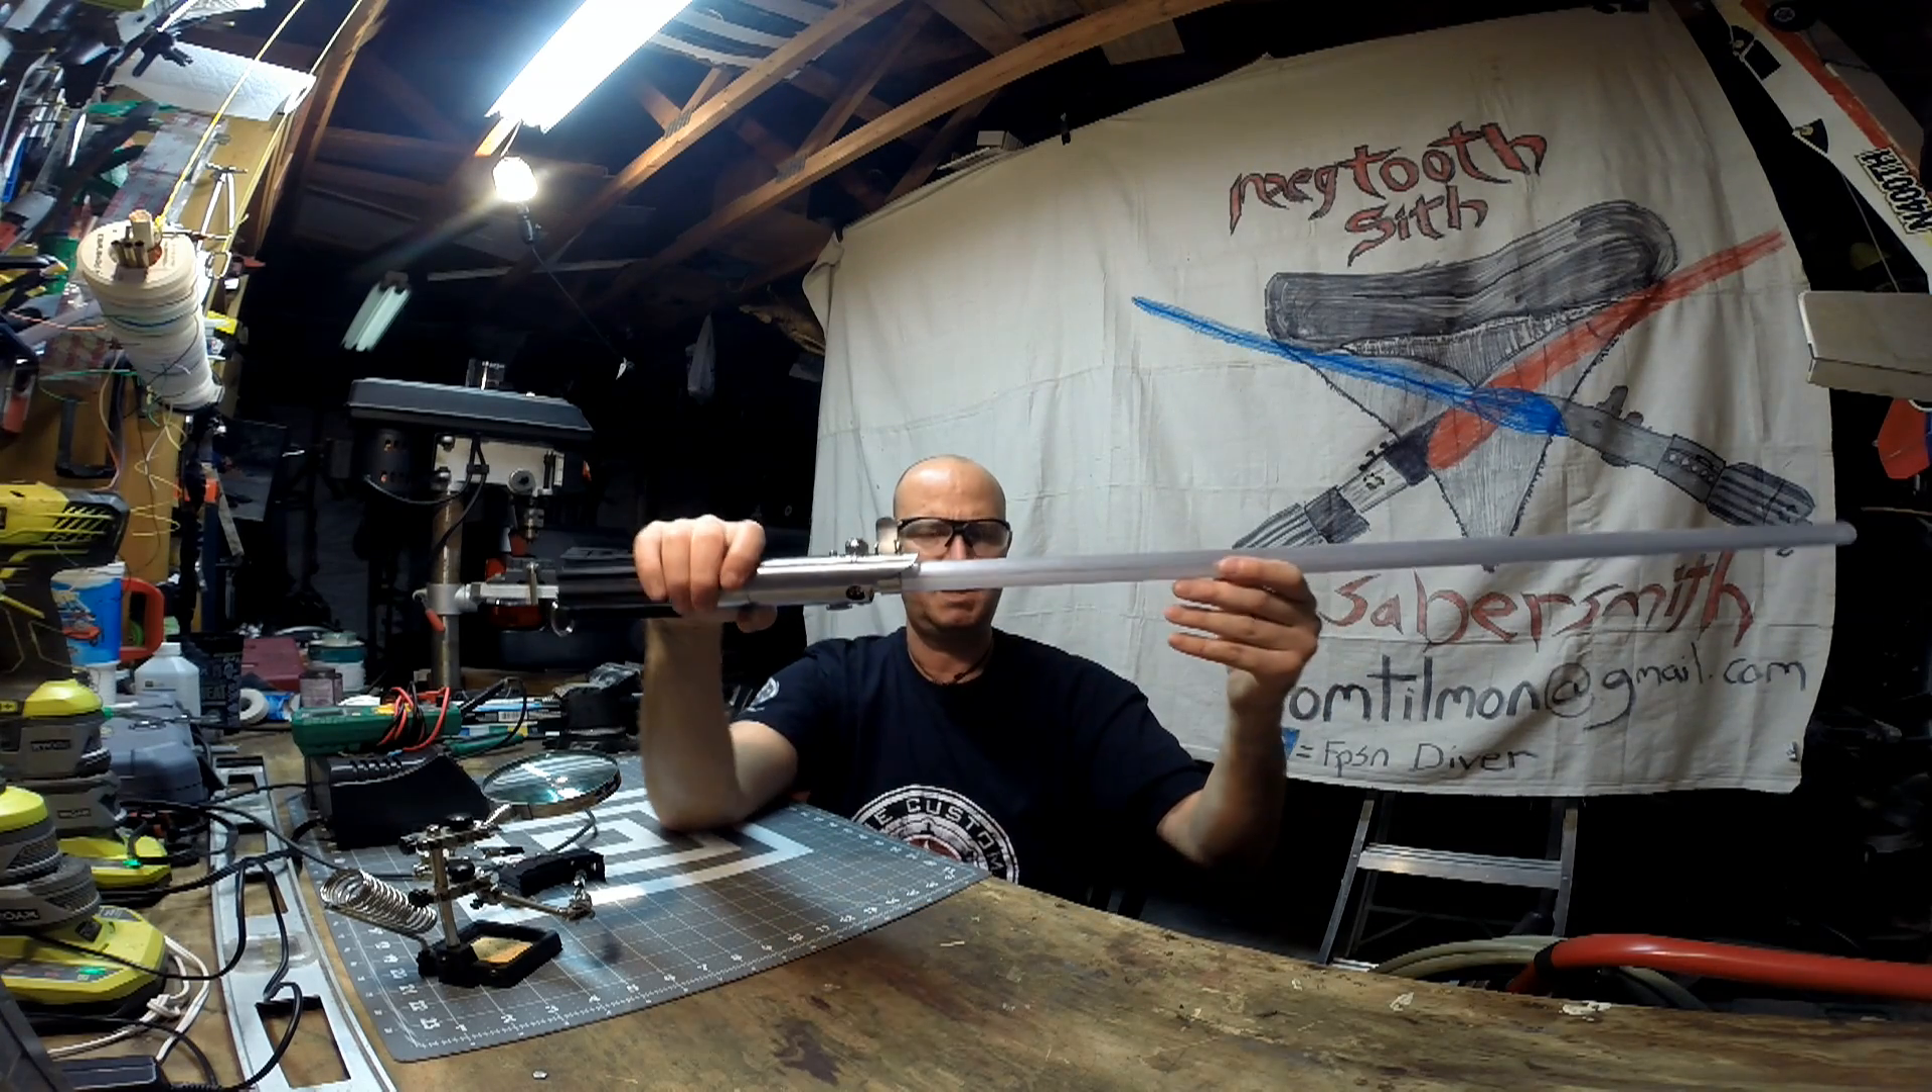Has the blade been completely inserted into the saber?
Yes.